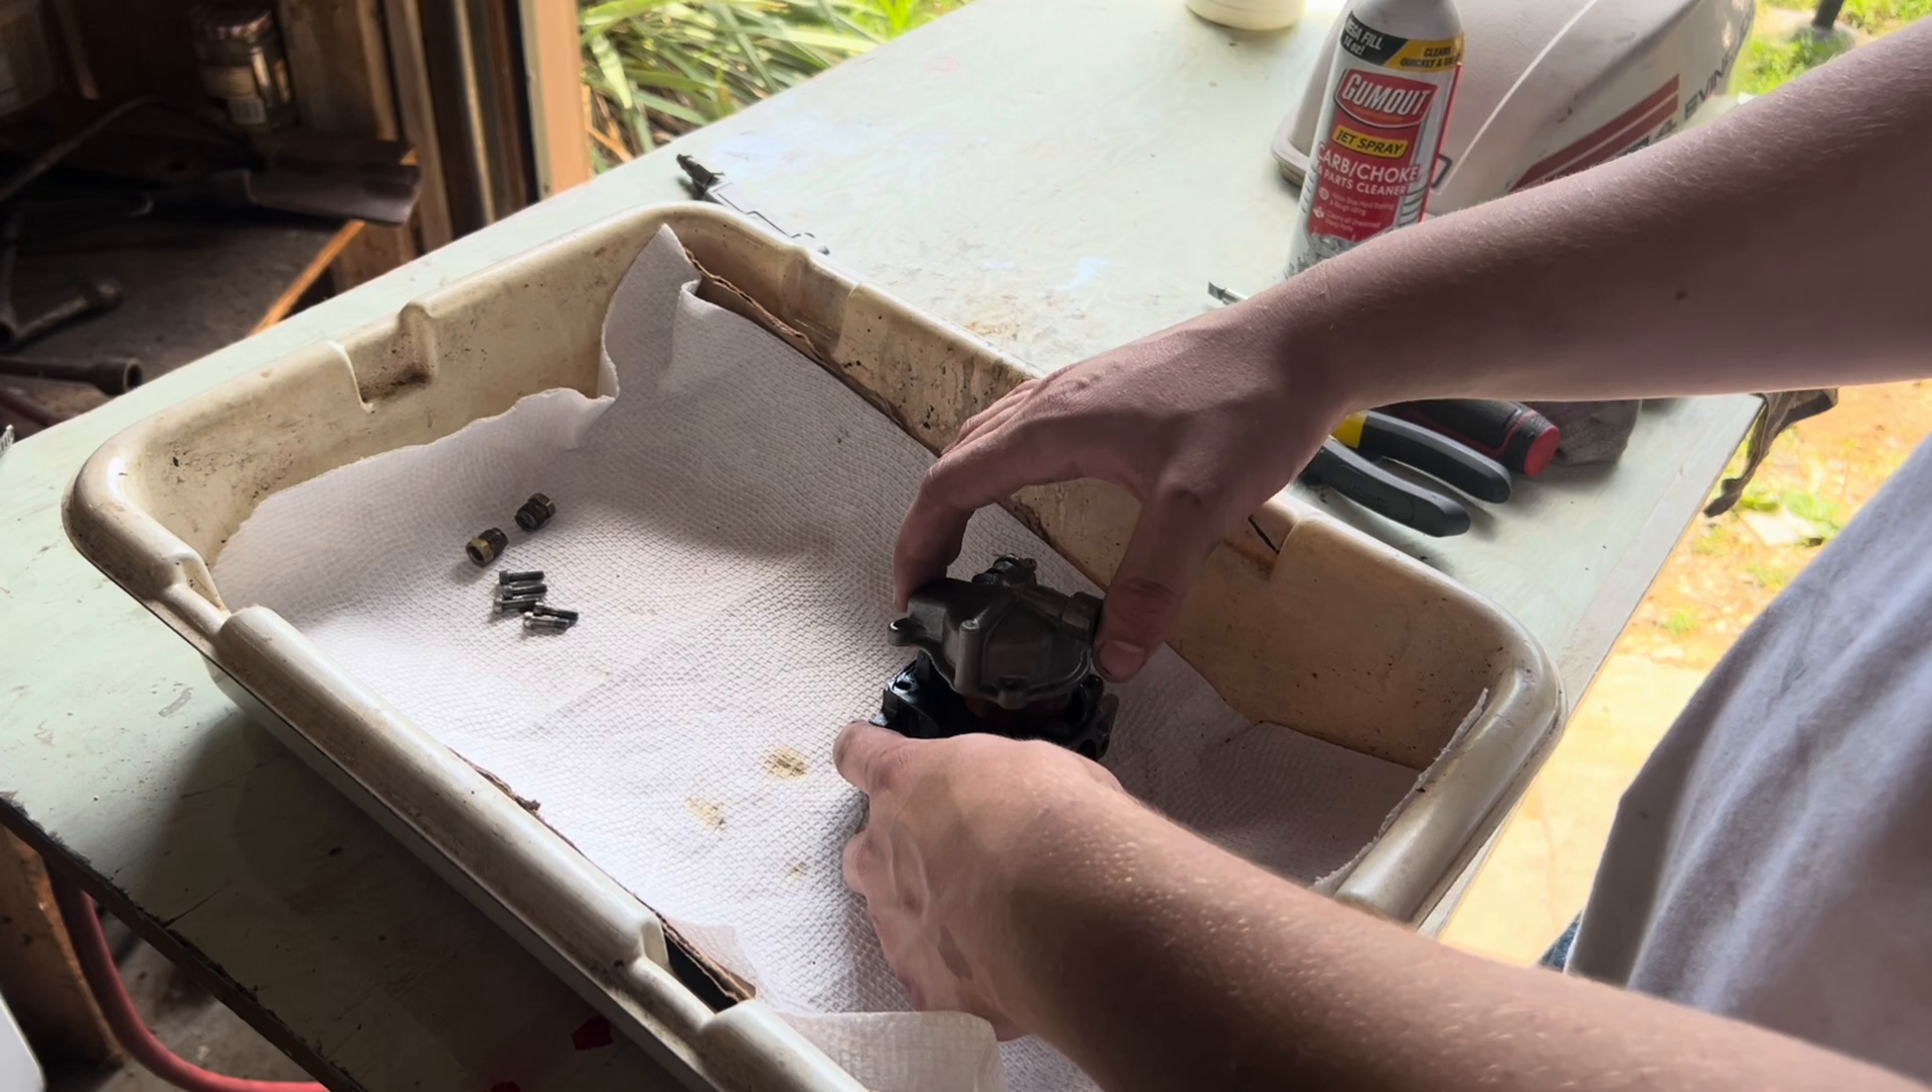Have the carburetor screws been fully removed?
Yes.